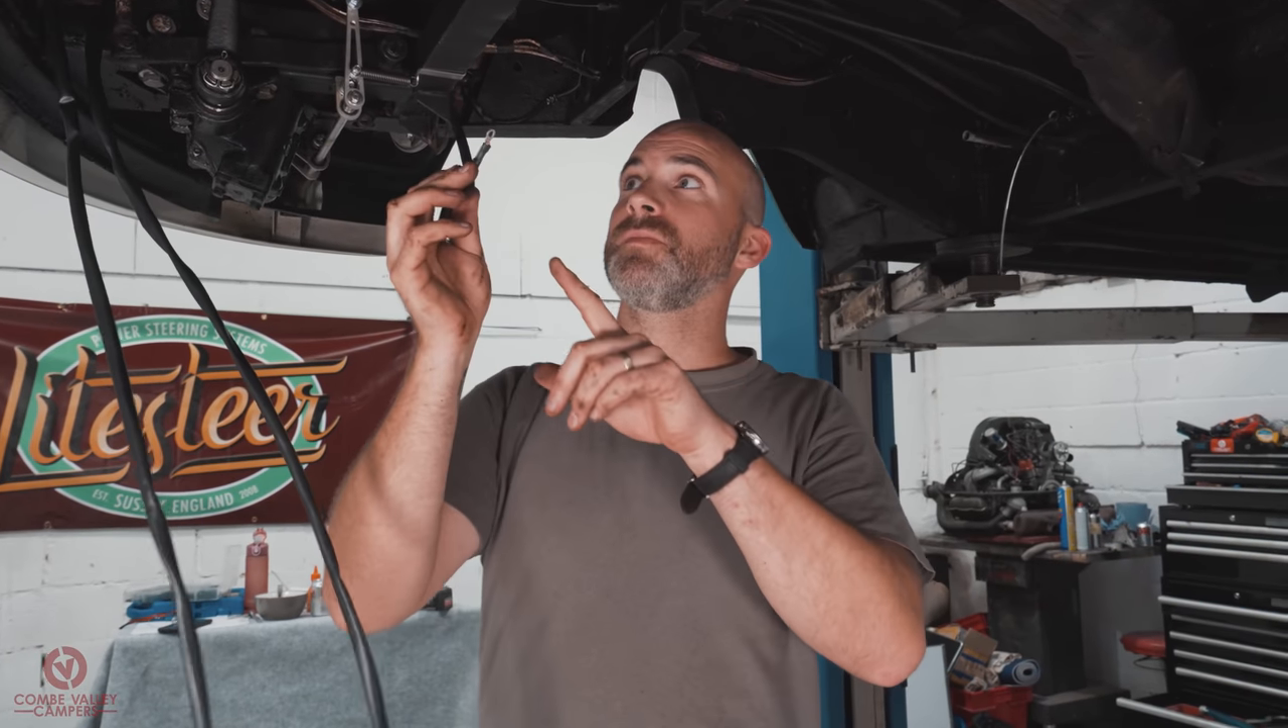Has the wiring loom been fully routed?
No.